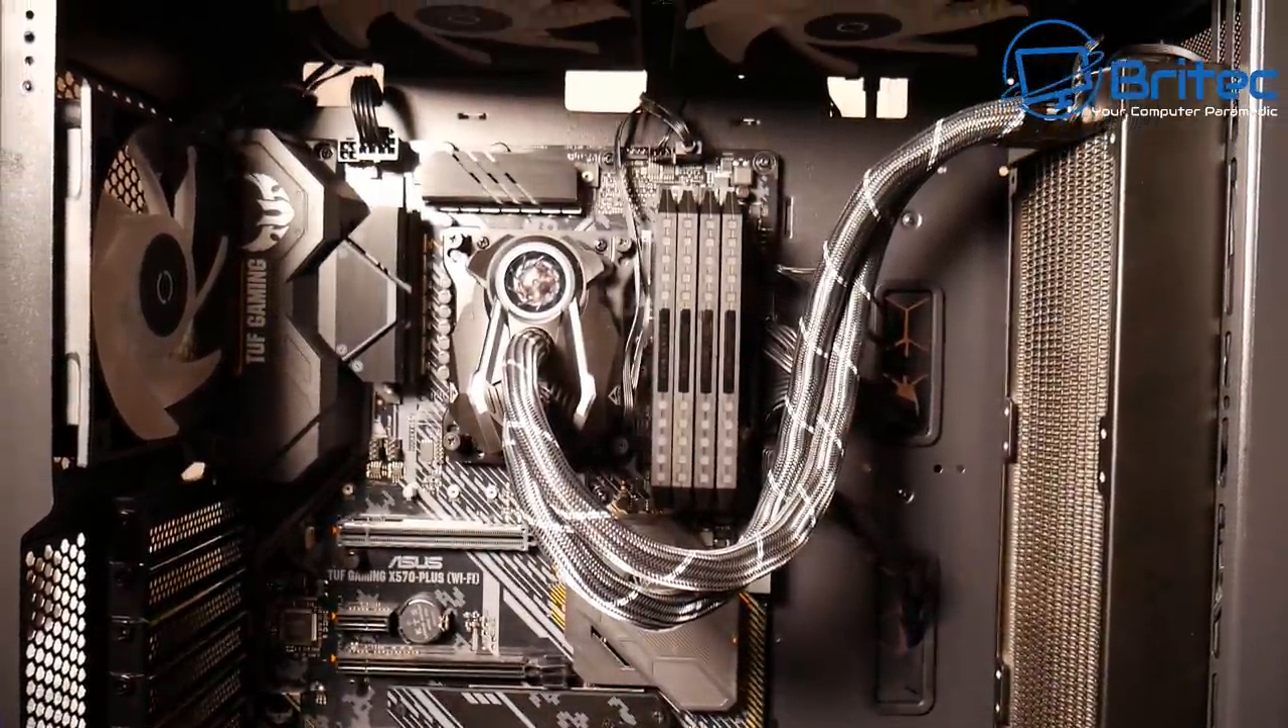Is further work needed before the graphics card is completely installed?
Yes.